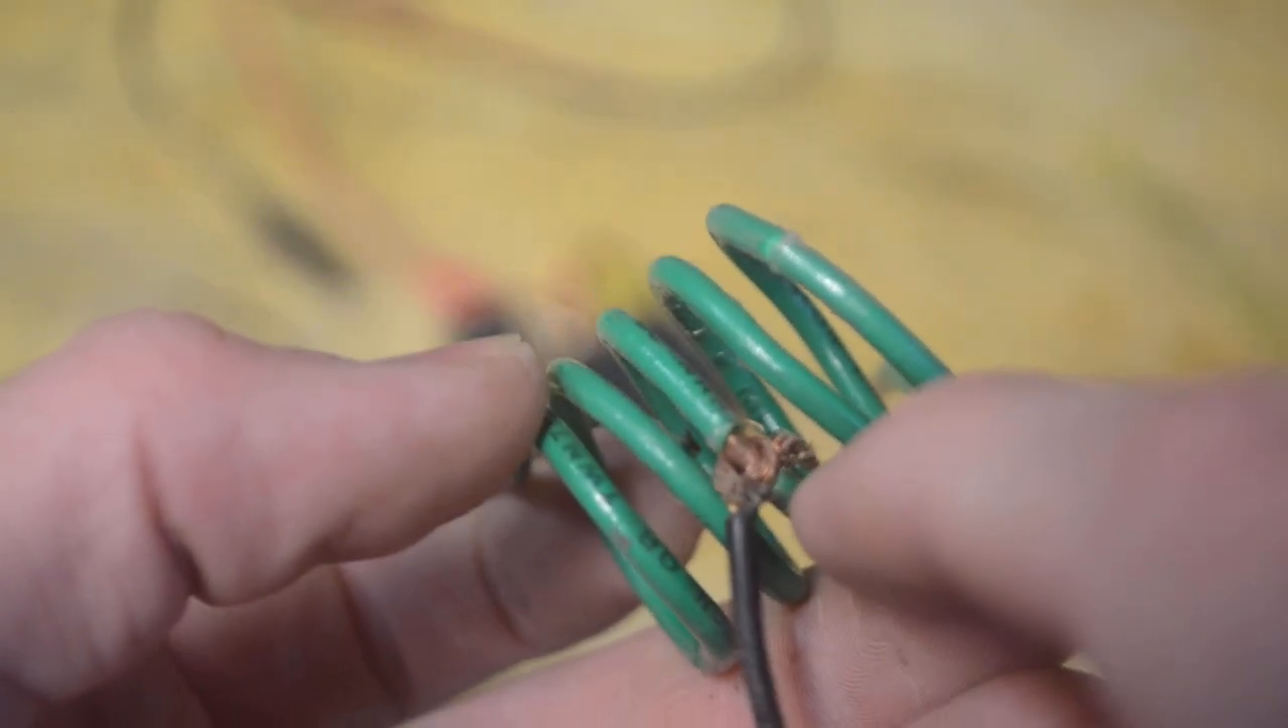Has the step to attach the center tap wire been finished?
Yes.